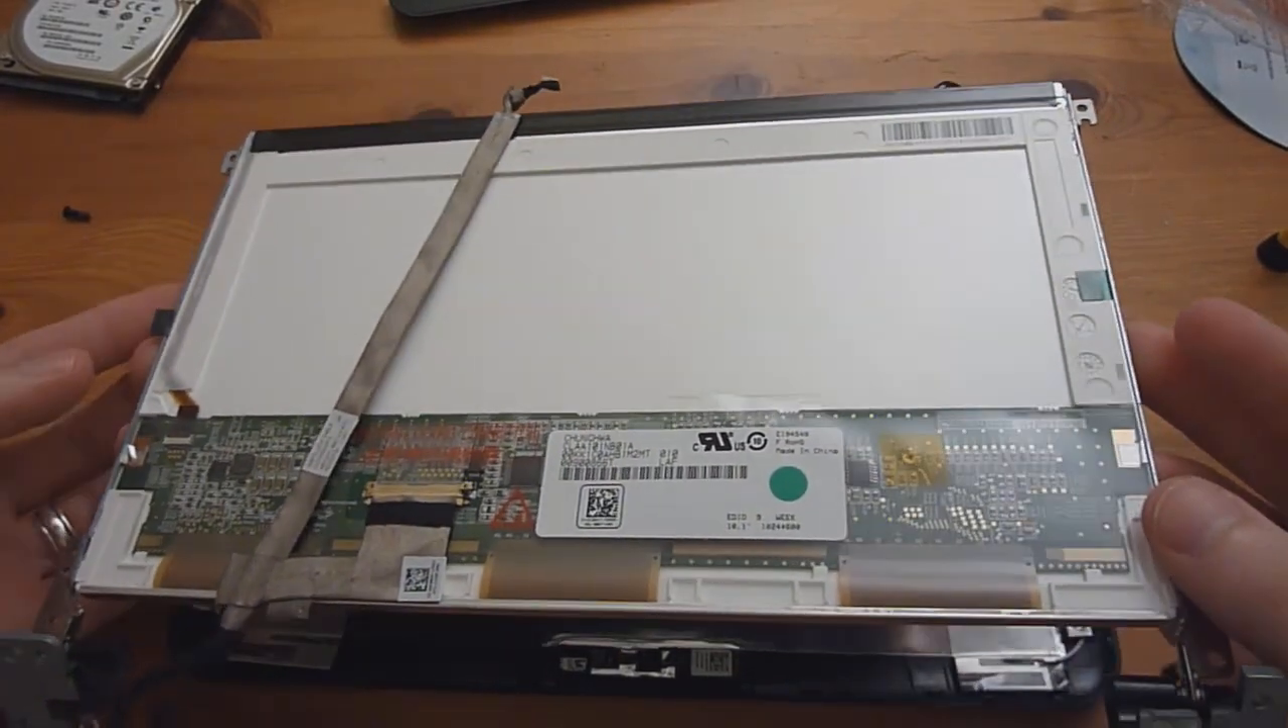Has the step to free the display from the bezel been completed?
Yes.